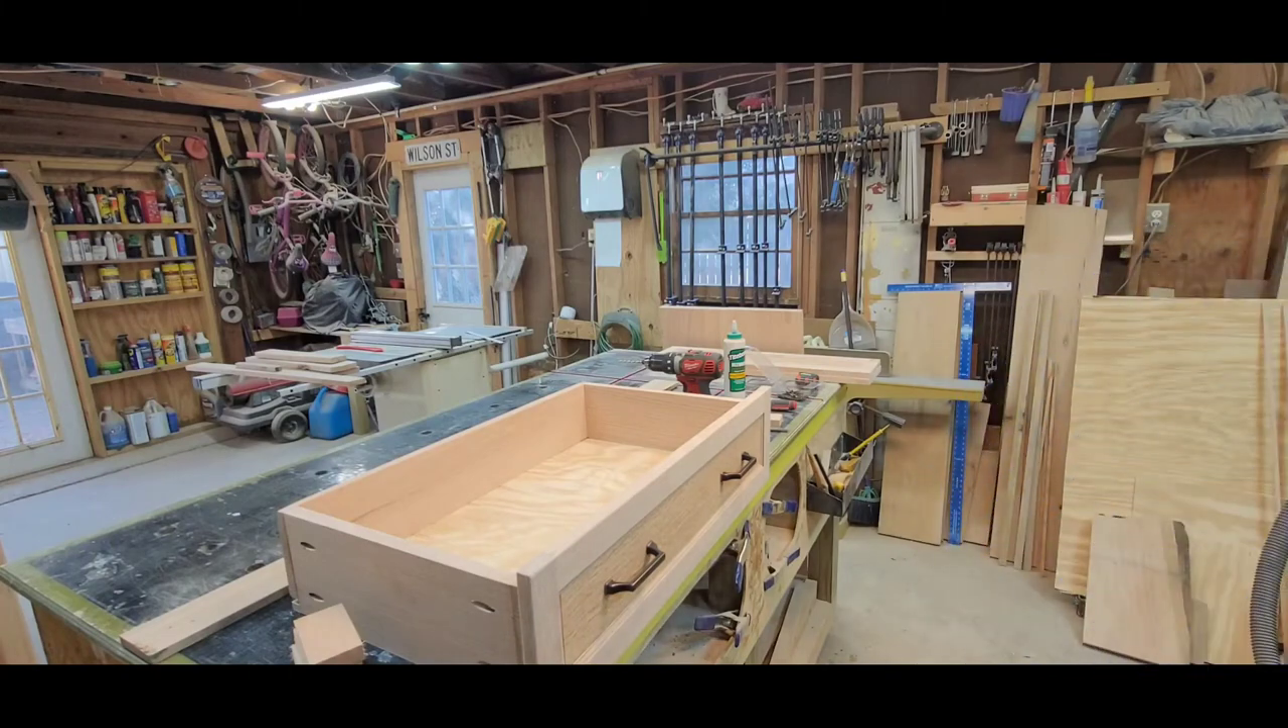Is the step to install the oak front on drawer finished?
Yes.